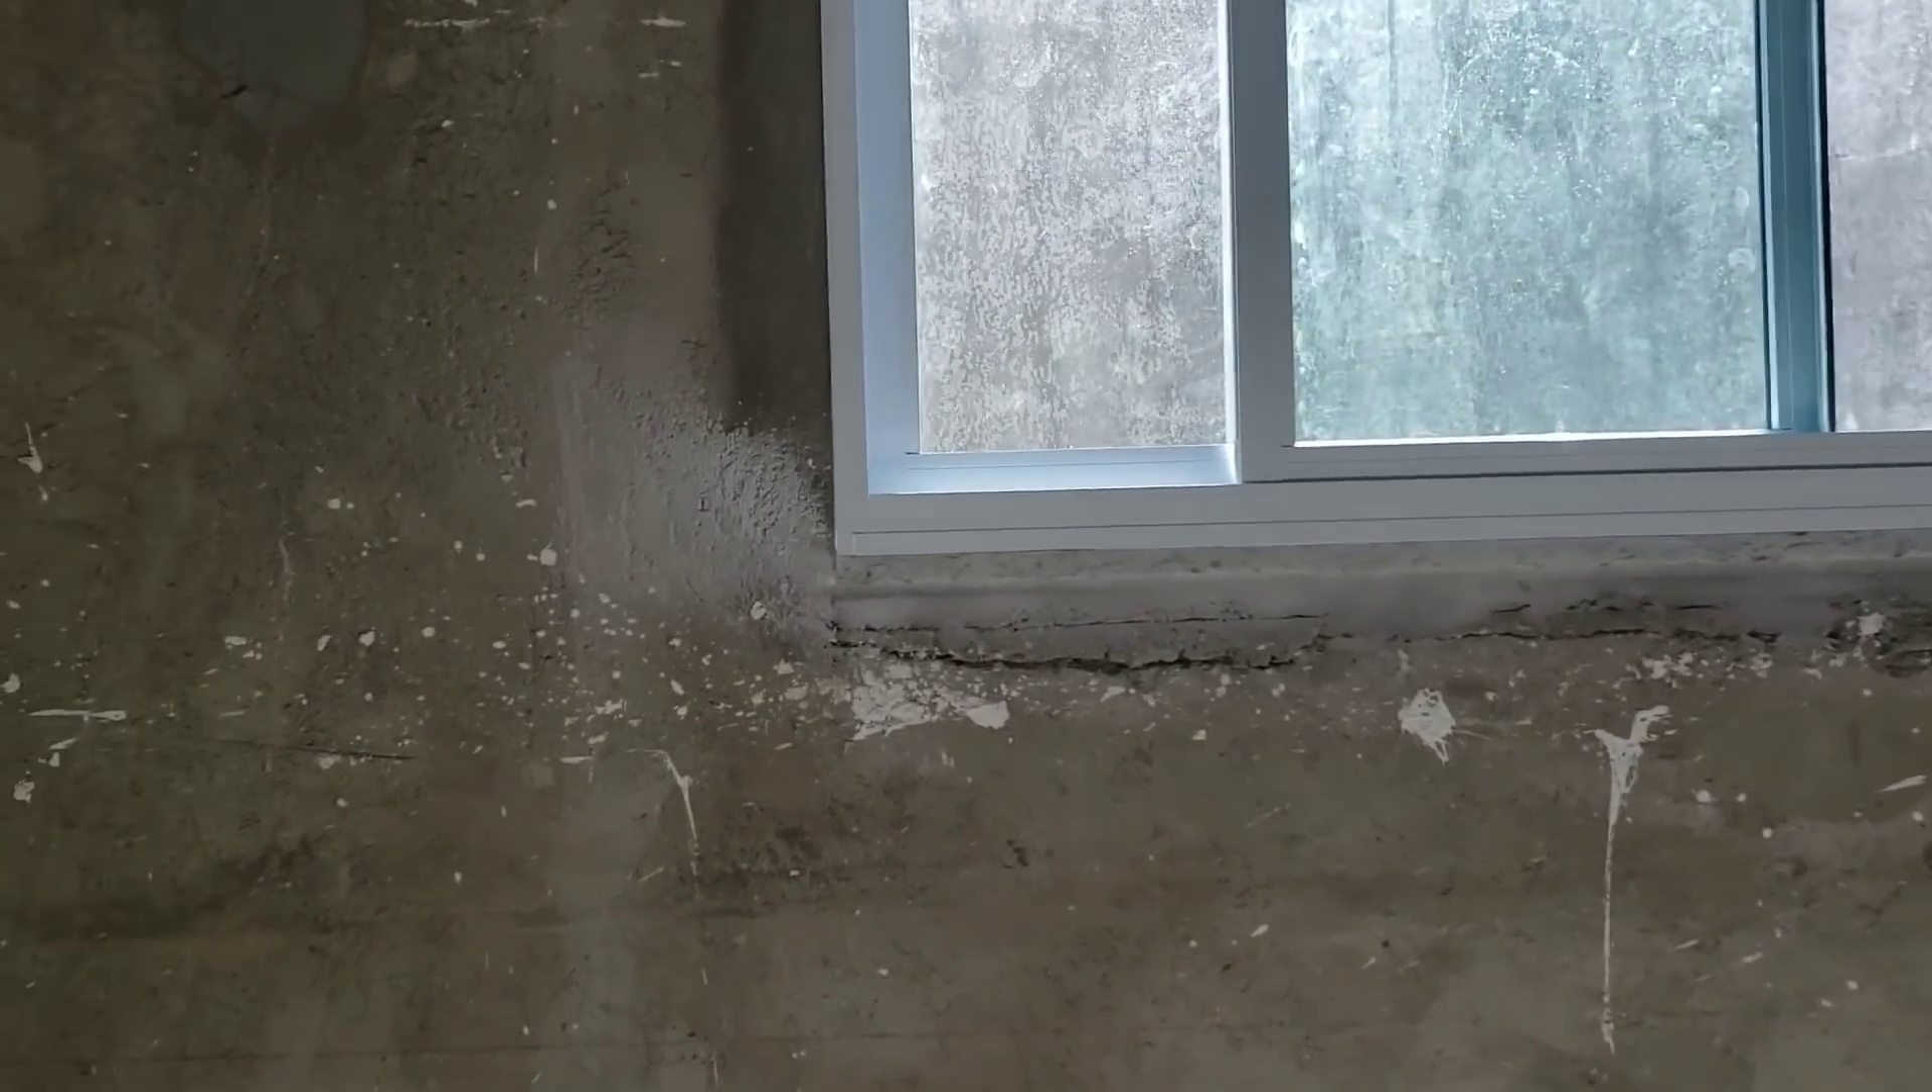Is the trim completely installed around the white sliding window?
No.